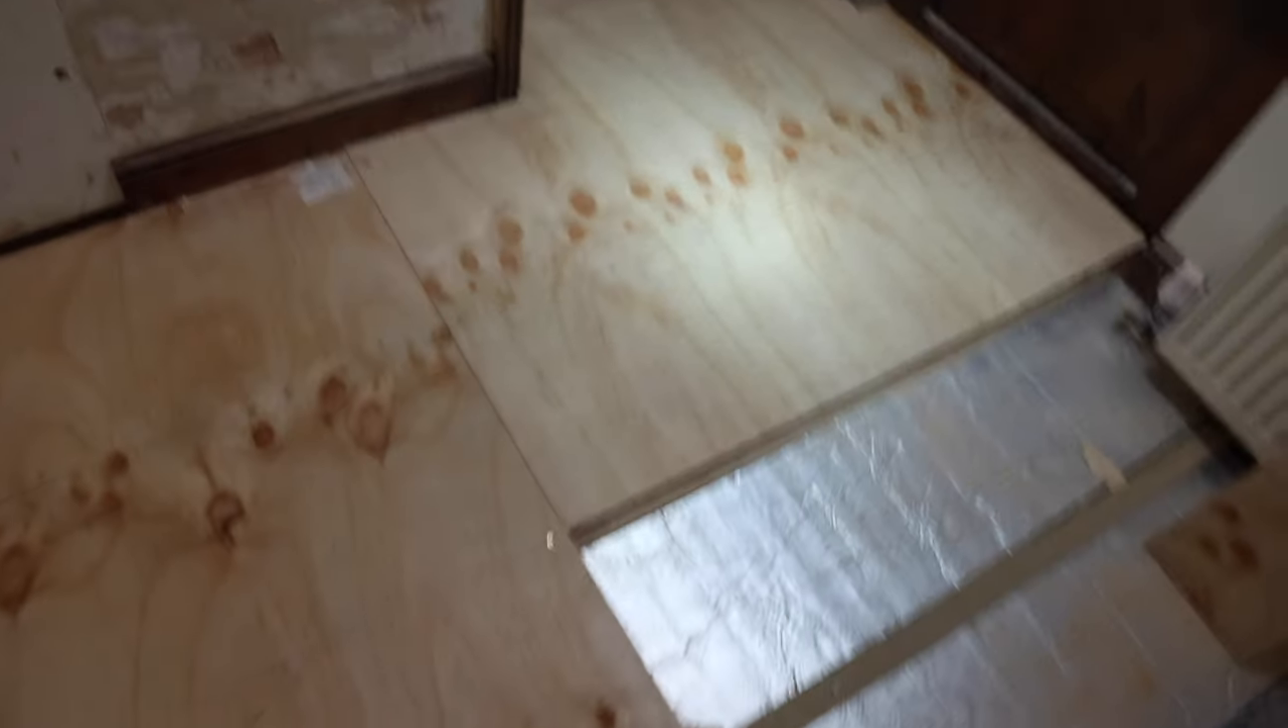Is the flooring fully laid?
No.